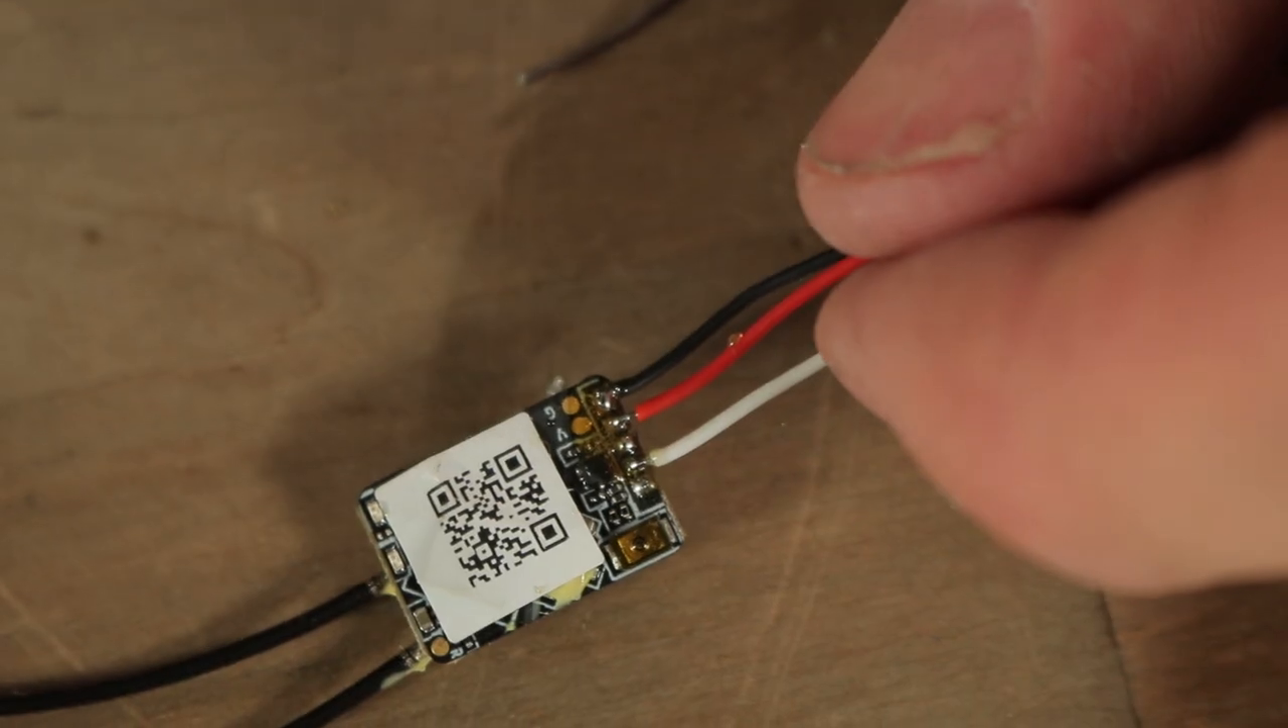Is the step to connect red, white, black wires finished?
Yes.